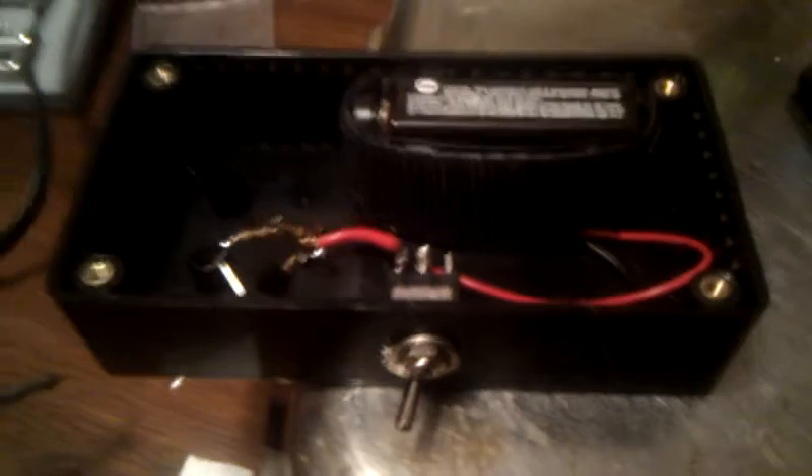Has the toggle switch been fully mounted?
Yes.